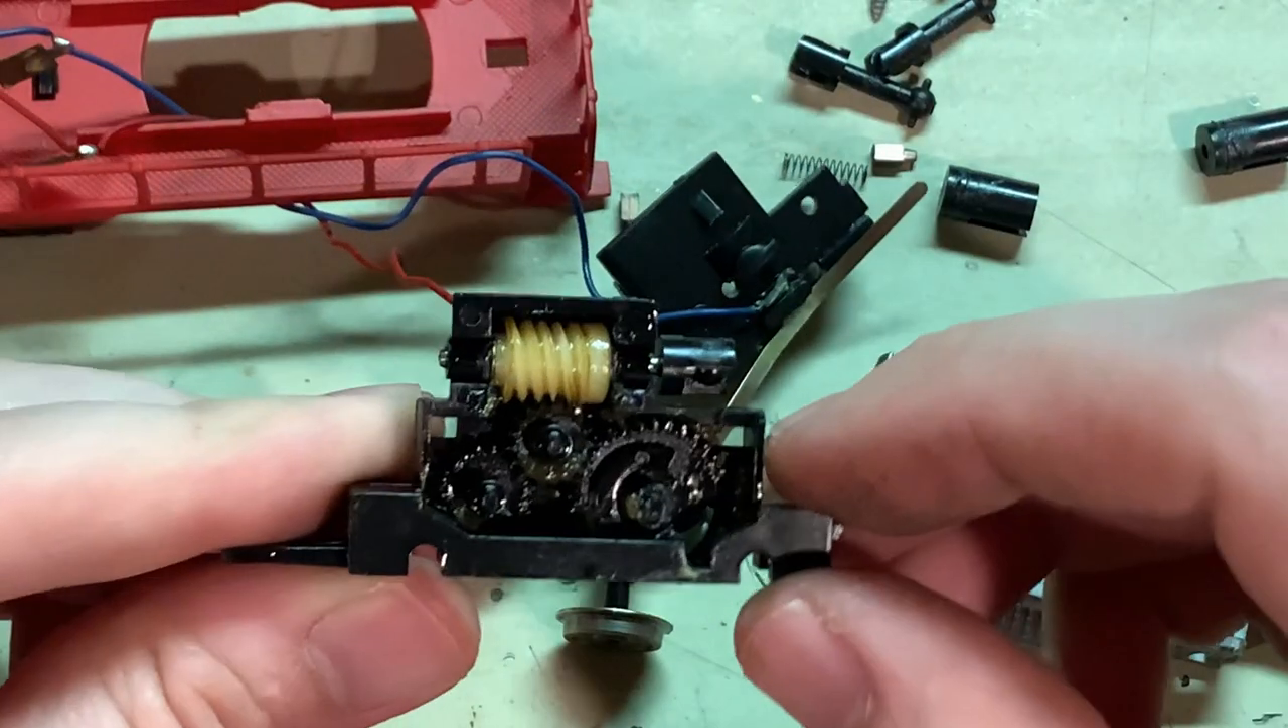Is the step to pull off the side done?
Yes.